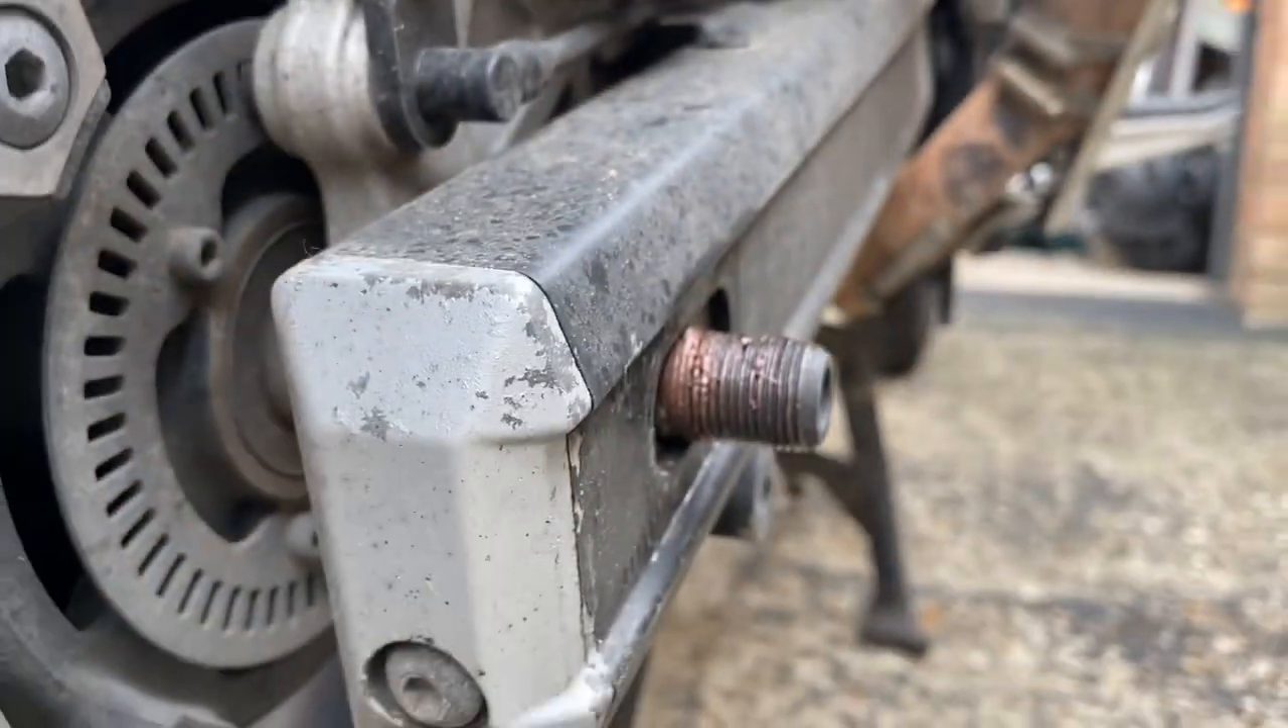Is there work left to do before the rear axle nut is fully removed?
No.